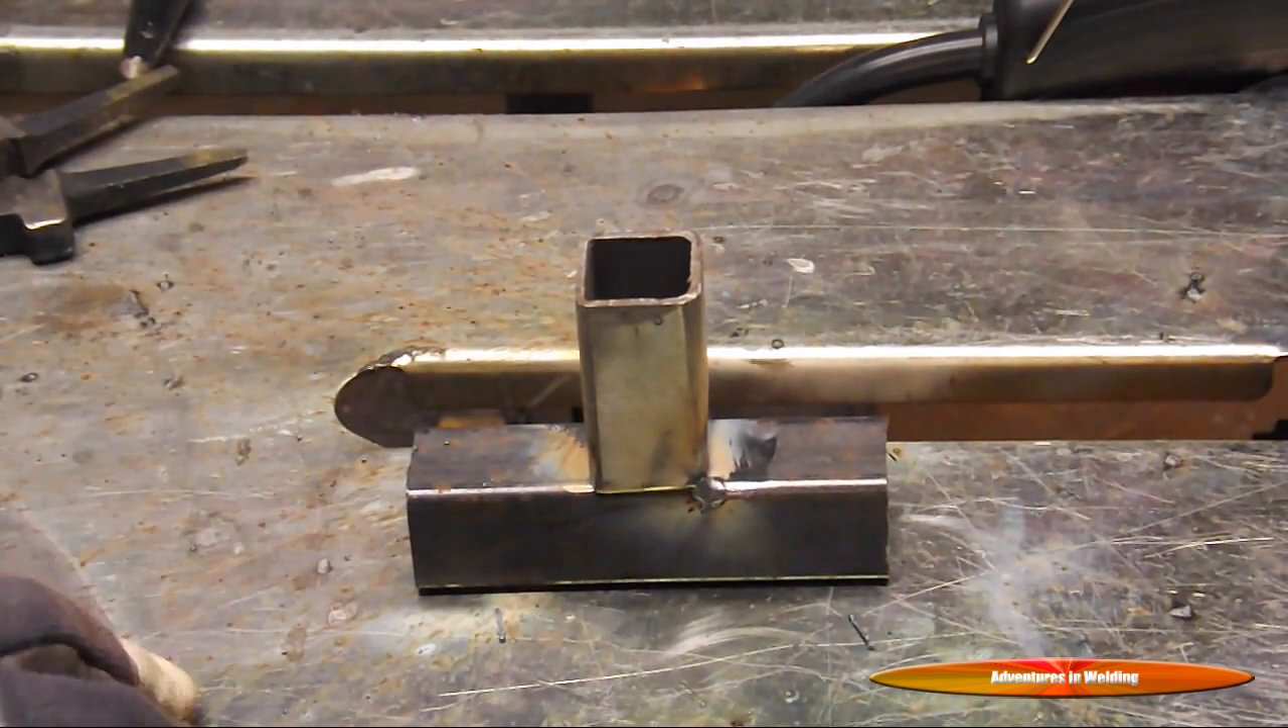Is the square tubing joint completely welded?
No.